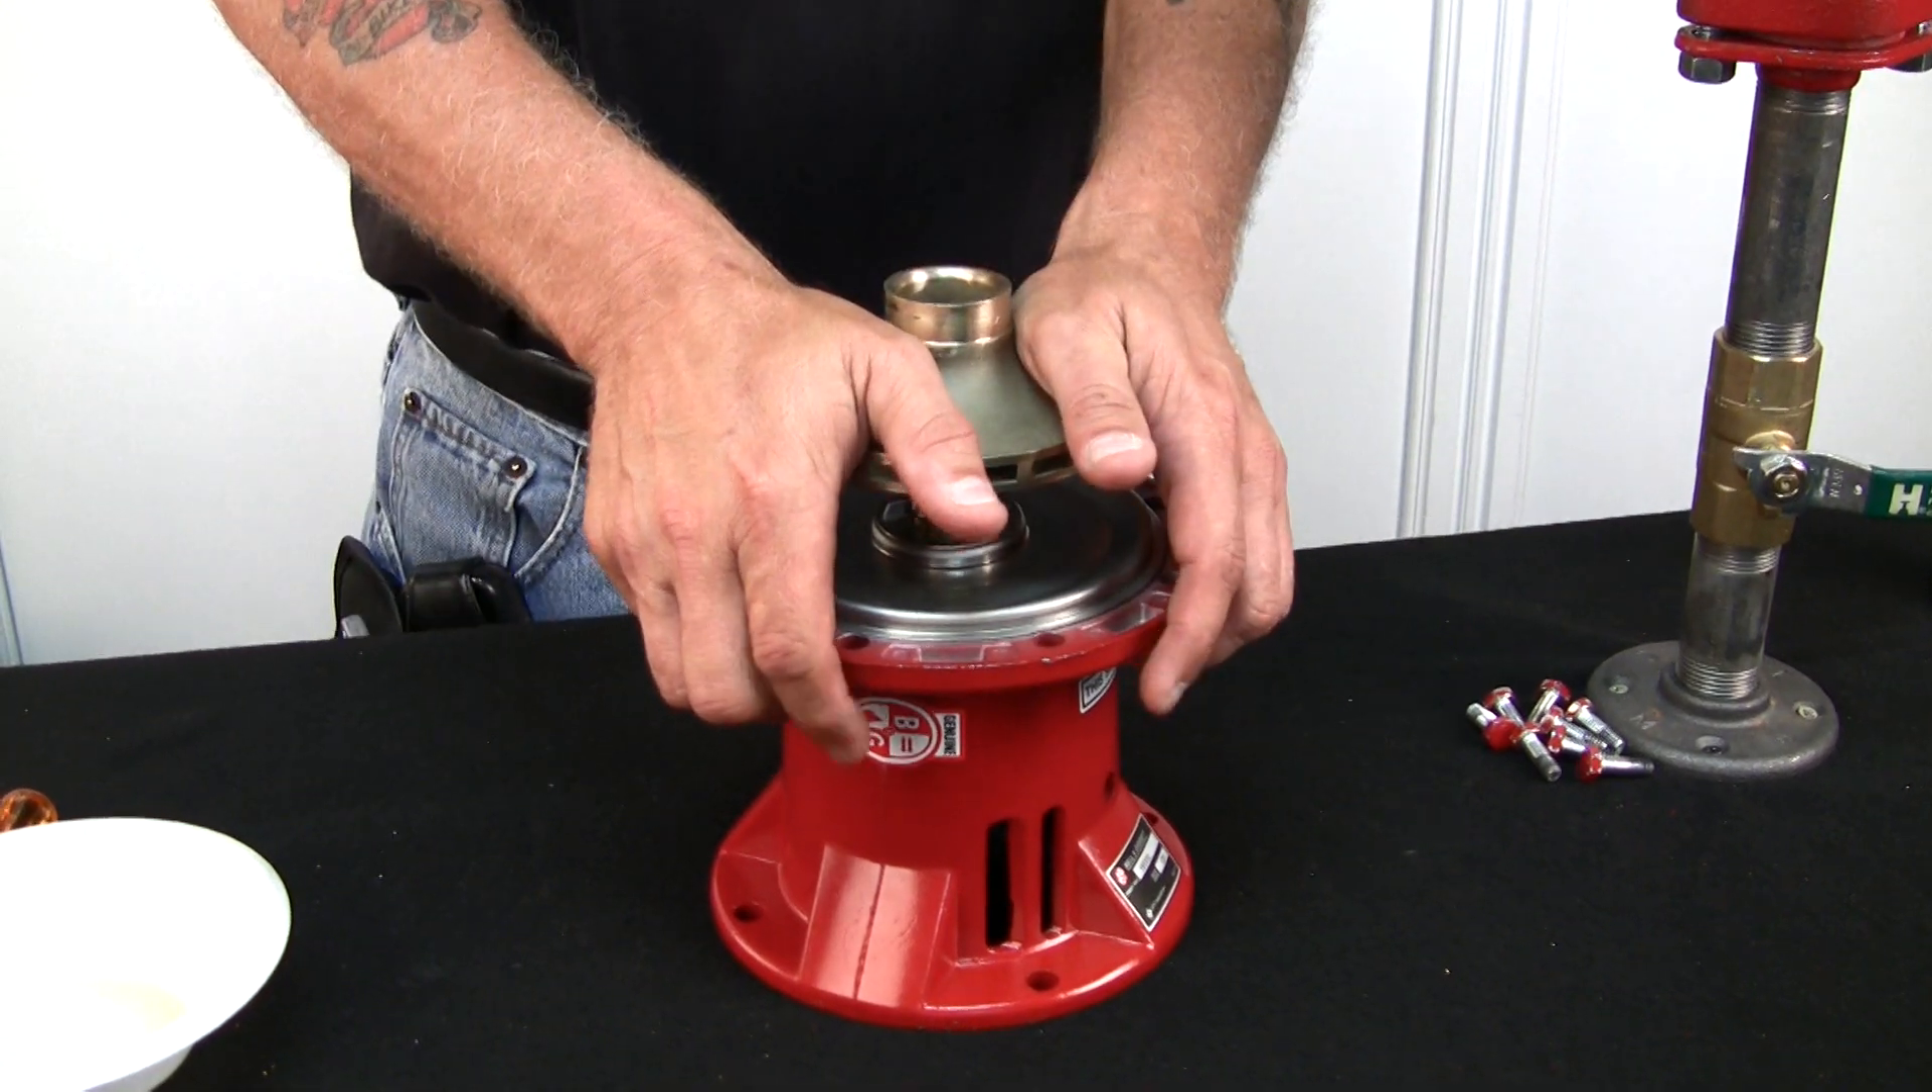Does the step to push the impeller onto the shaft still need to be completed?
Yes.